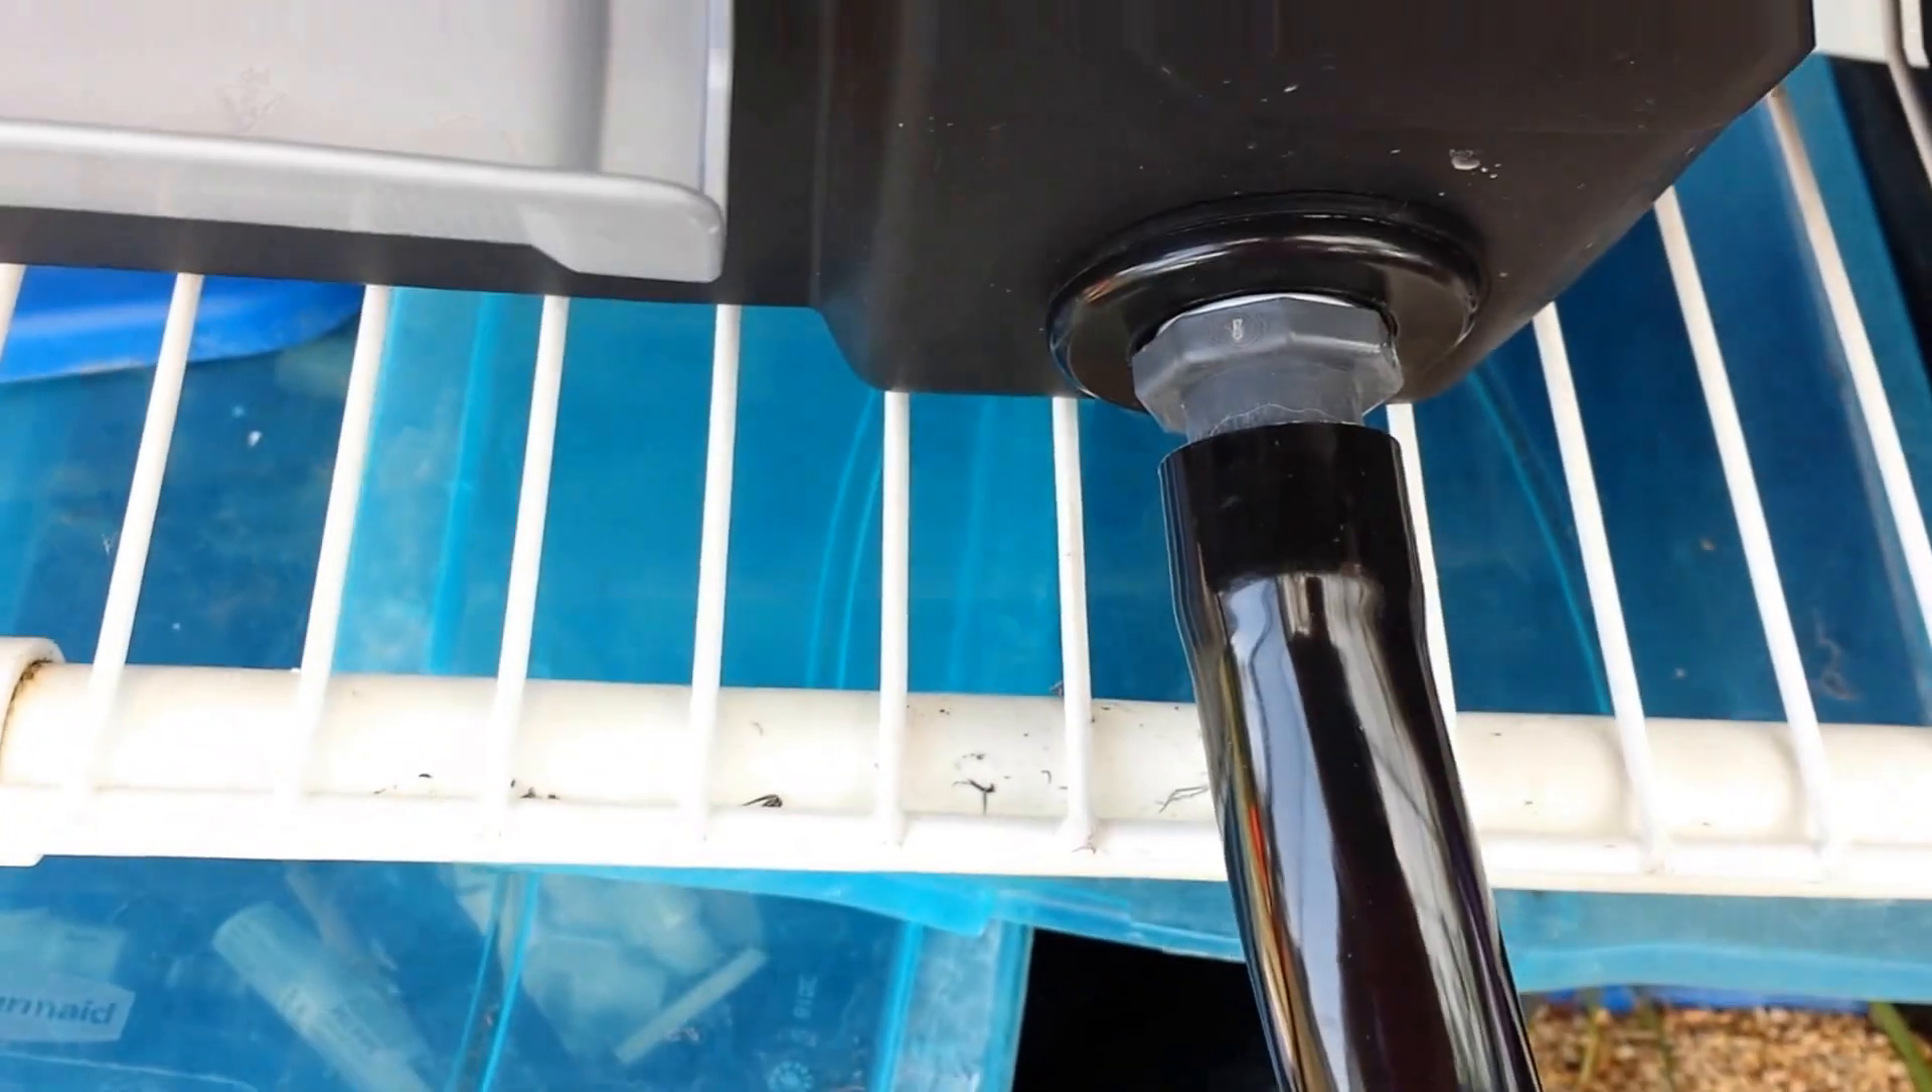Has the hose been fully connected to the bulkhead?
Yes.